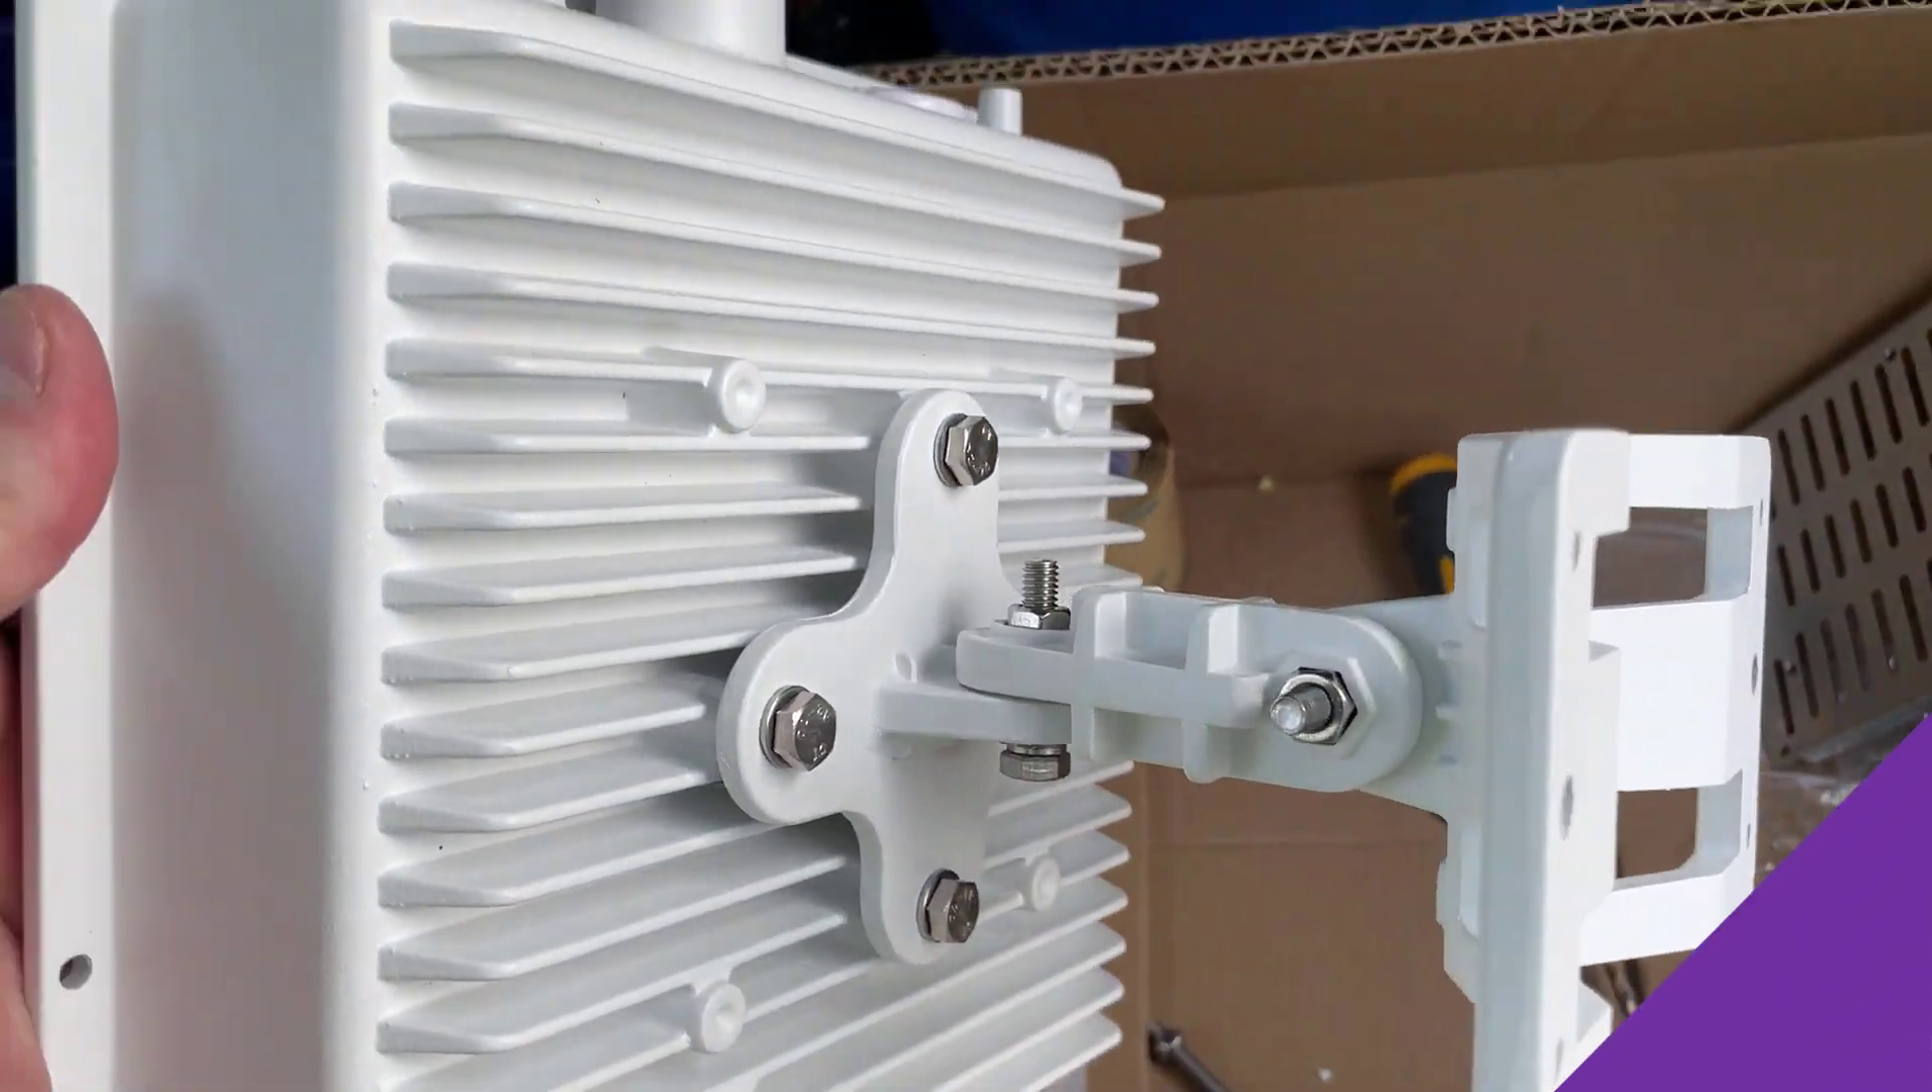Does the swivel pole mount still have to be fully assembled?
No.